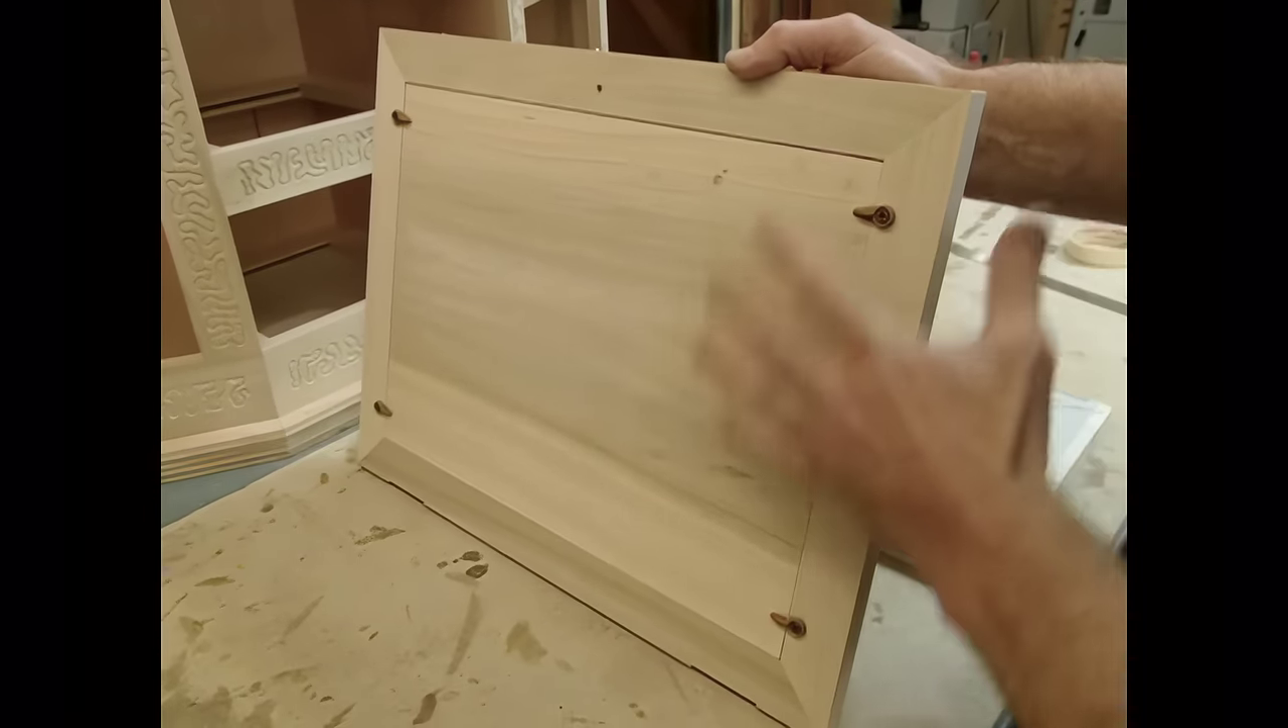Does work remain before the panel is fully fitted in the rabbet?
No.